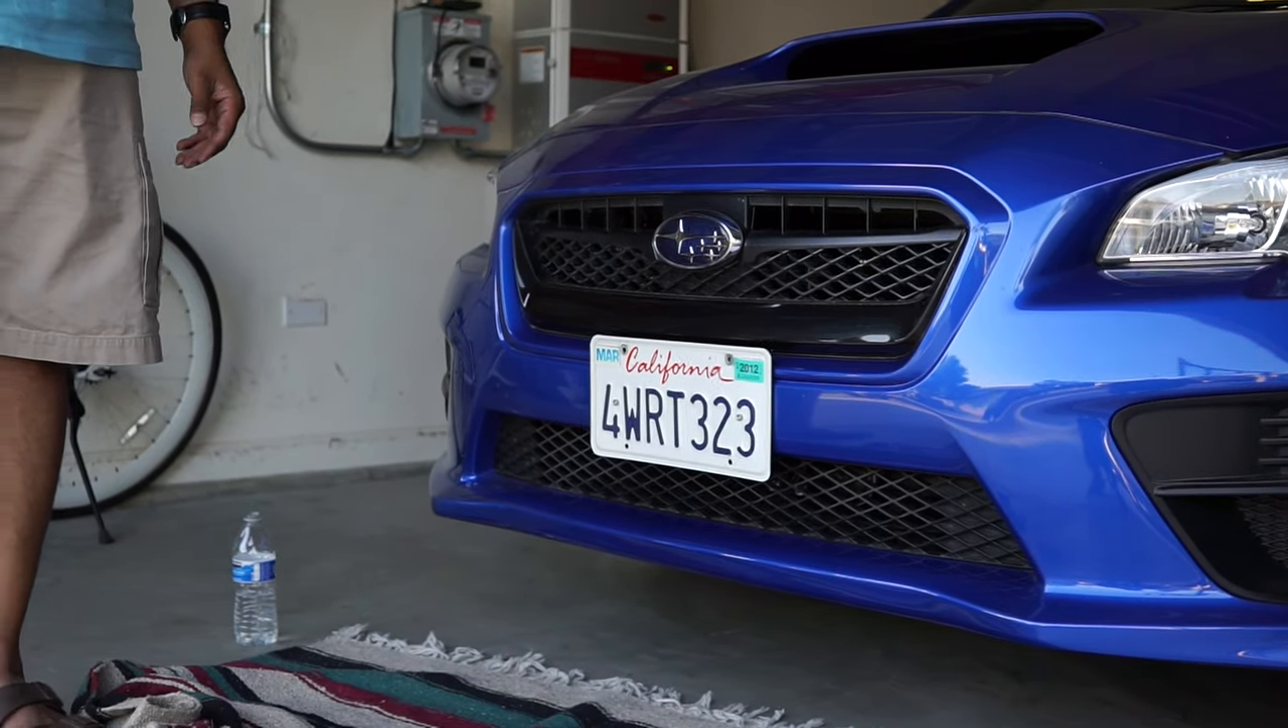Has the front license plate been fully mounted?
Yes.